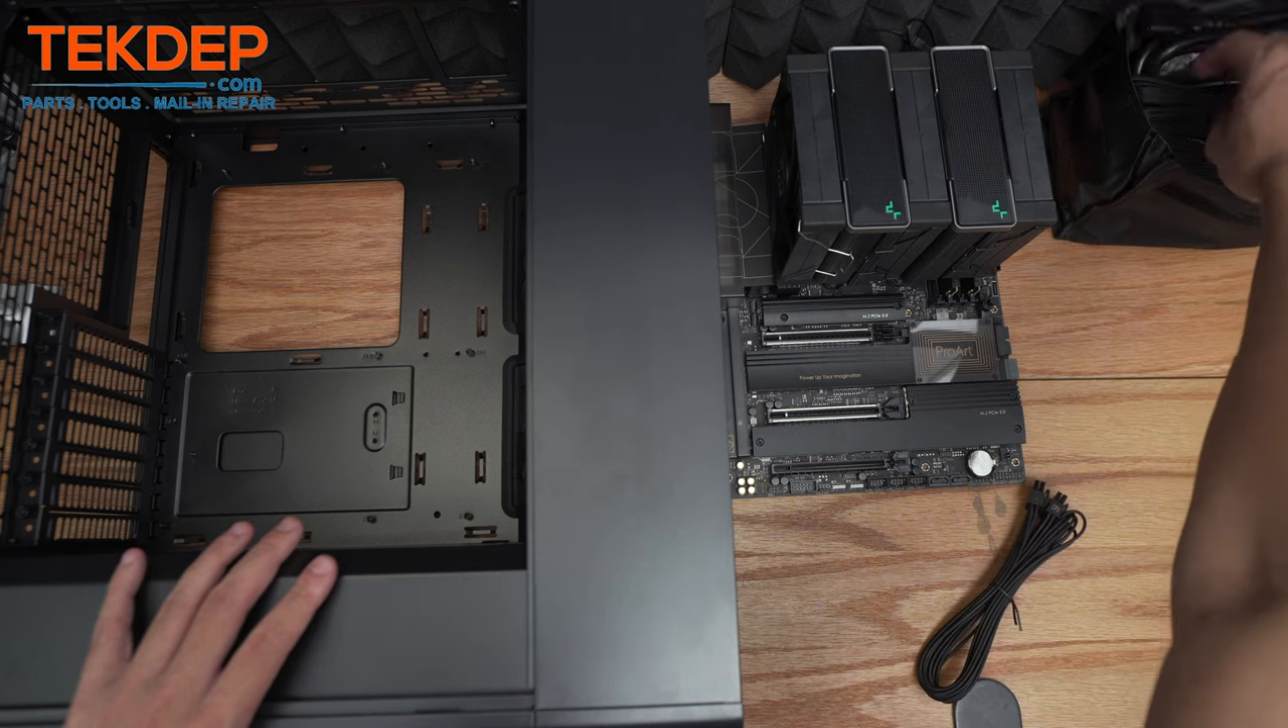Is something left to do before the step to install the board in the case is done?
Yes.